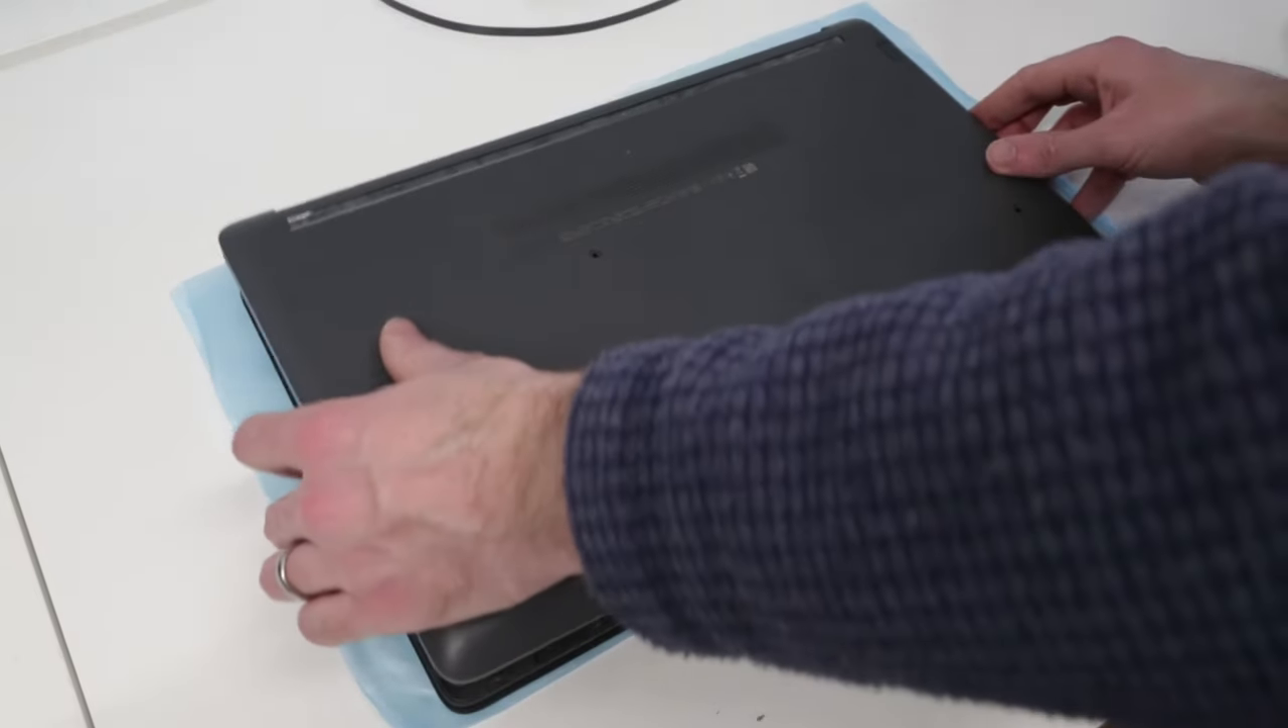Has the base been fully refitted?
No.